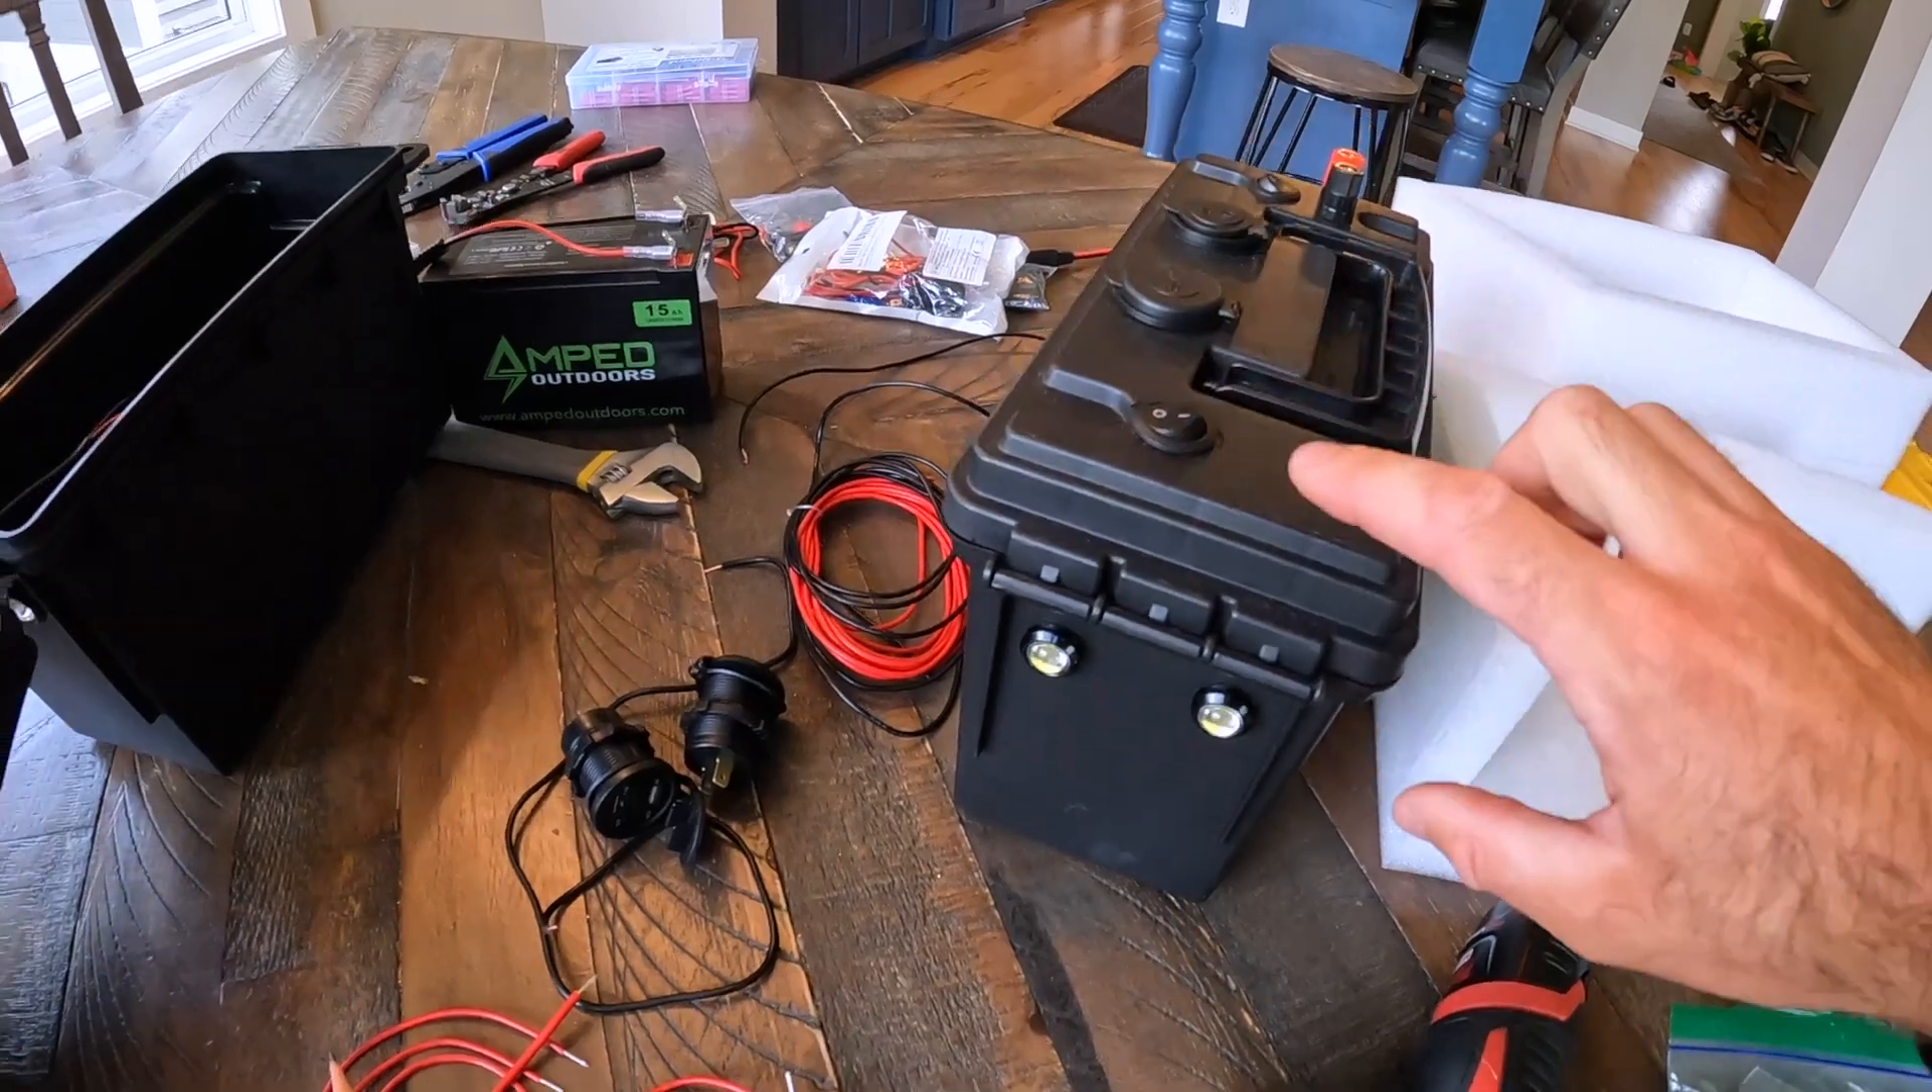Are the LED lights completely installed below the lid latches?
Yes.